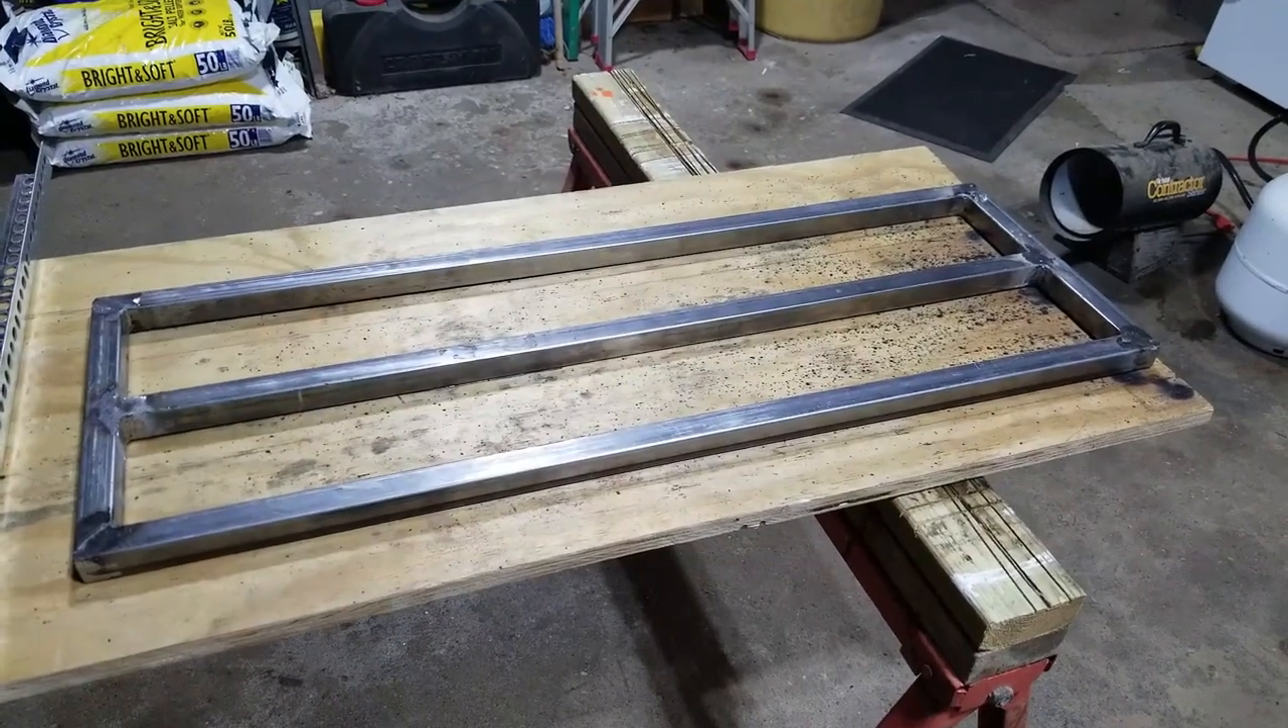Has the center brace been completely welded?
Yes.